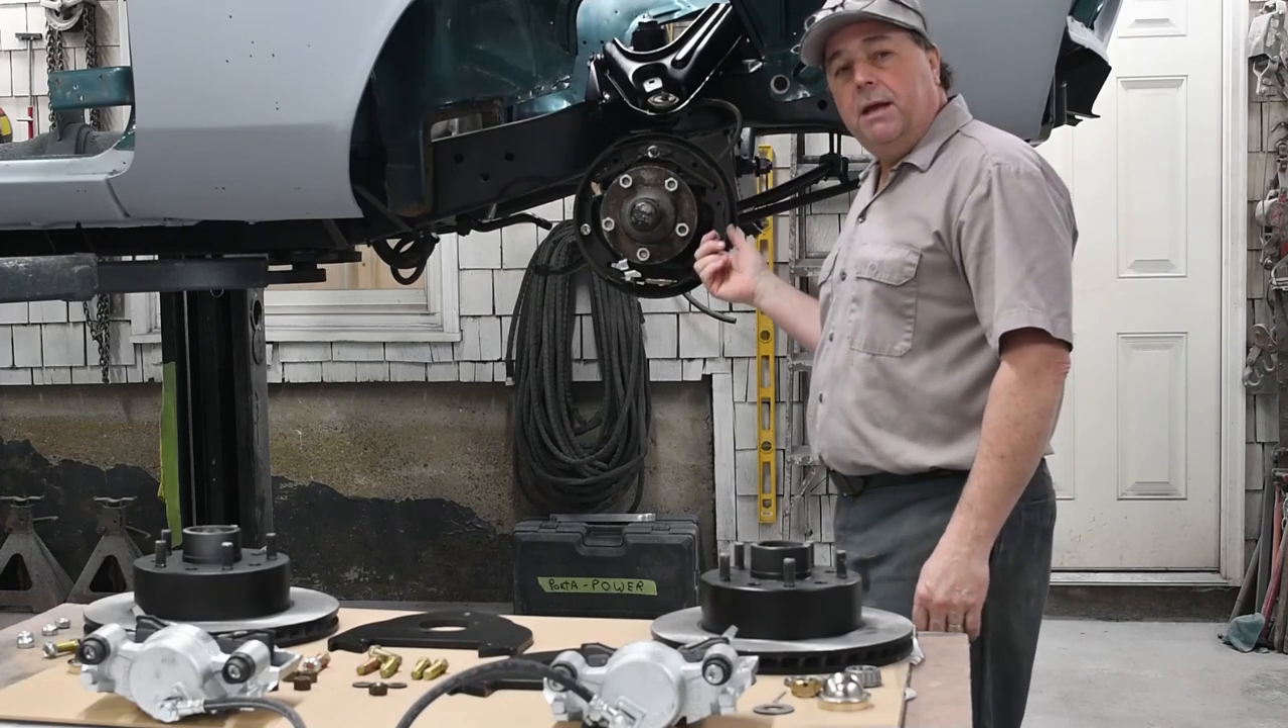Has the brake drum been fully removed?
Yes.